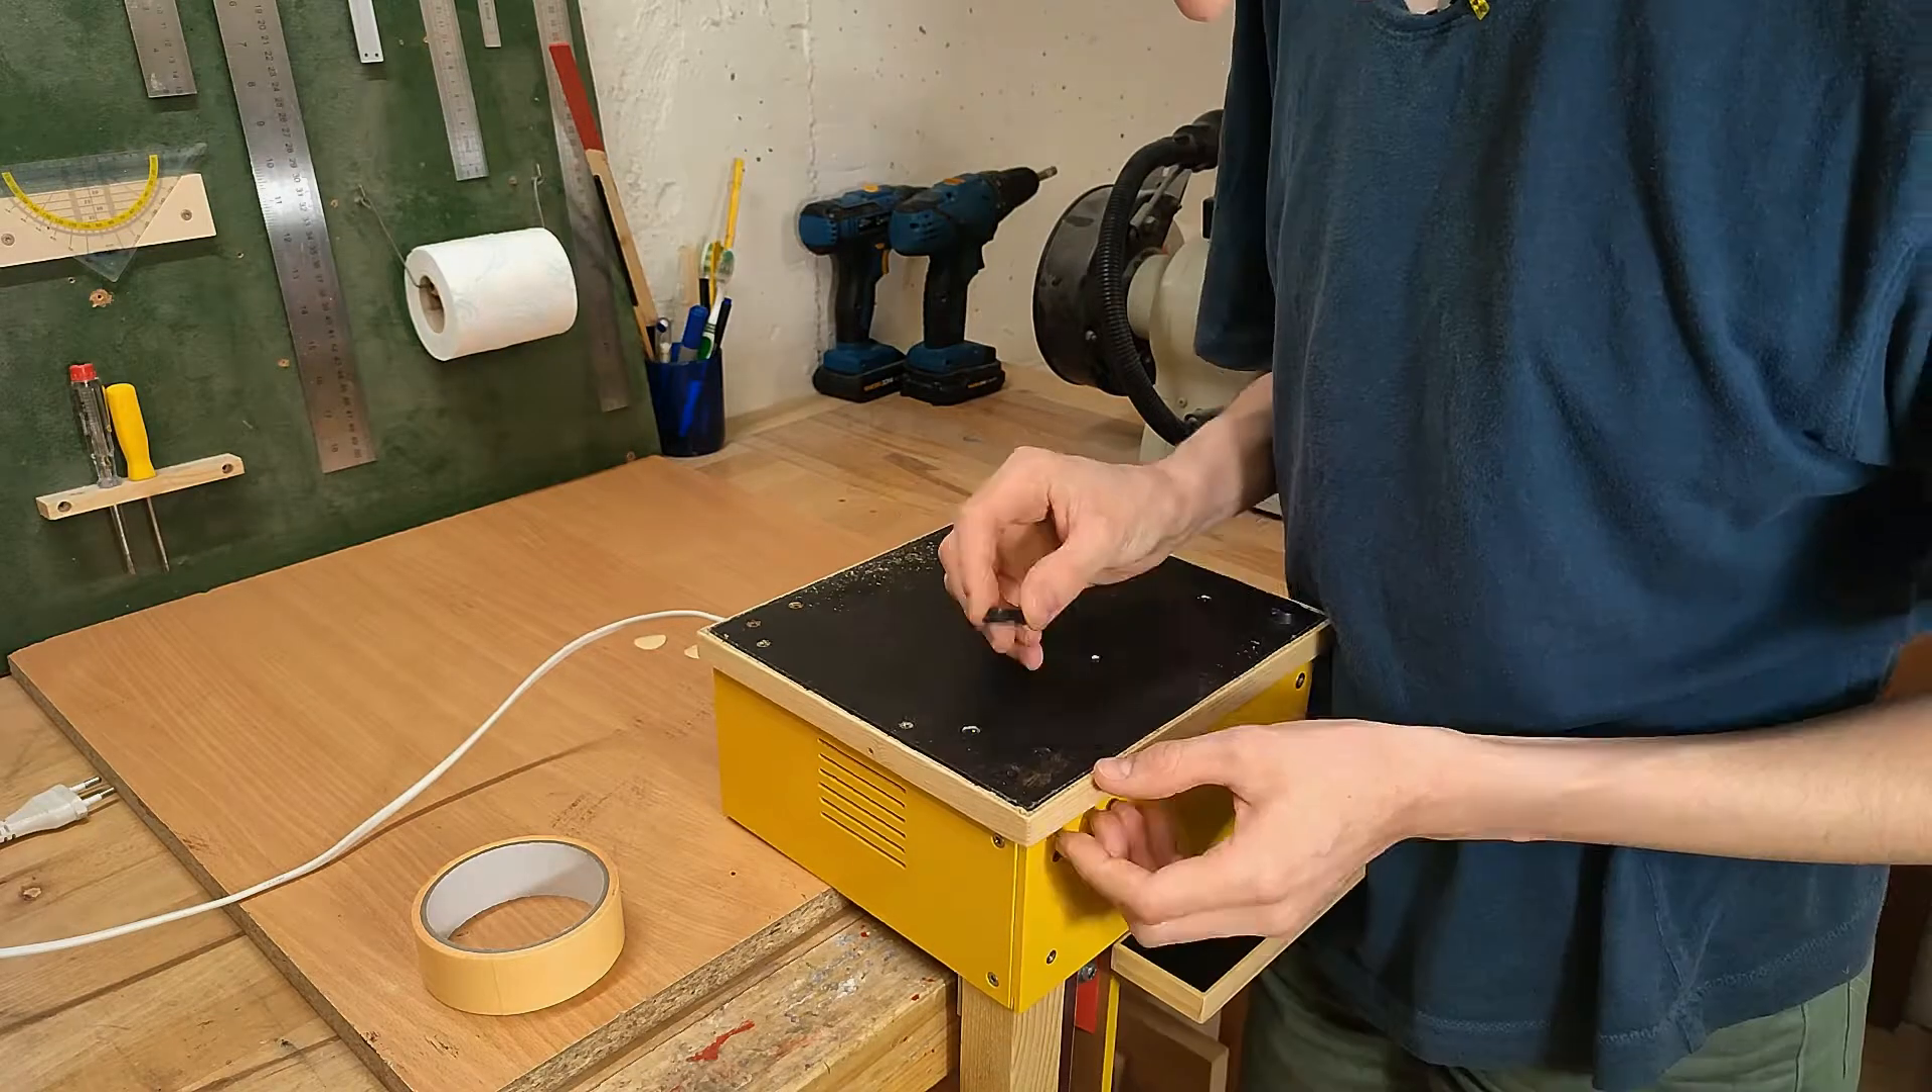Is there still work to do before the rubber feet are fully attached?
Yes.